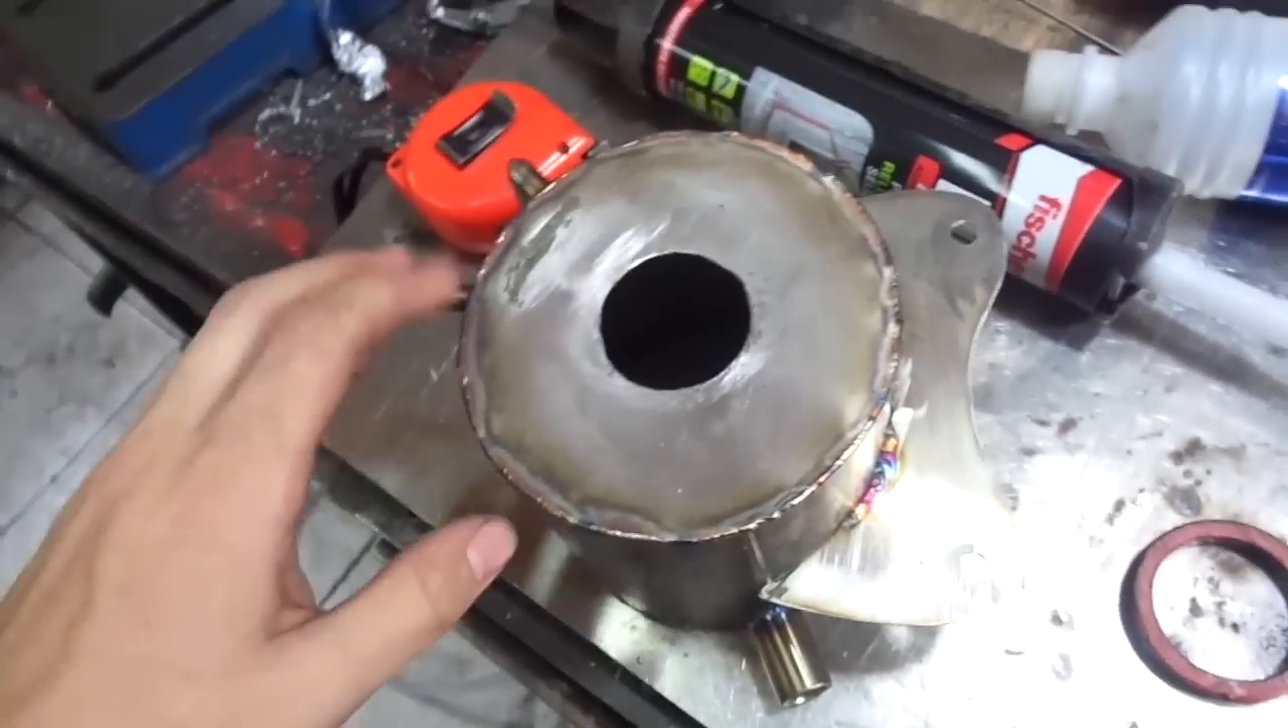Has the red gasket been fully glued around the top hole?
No.